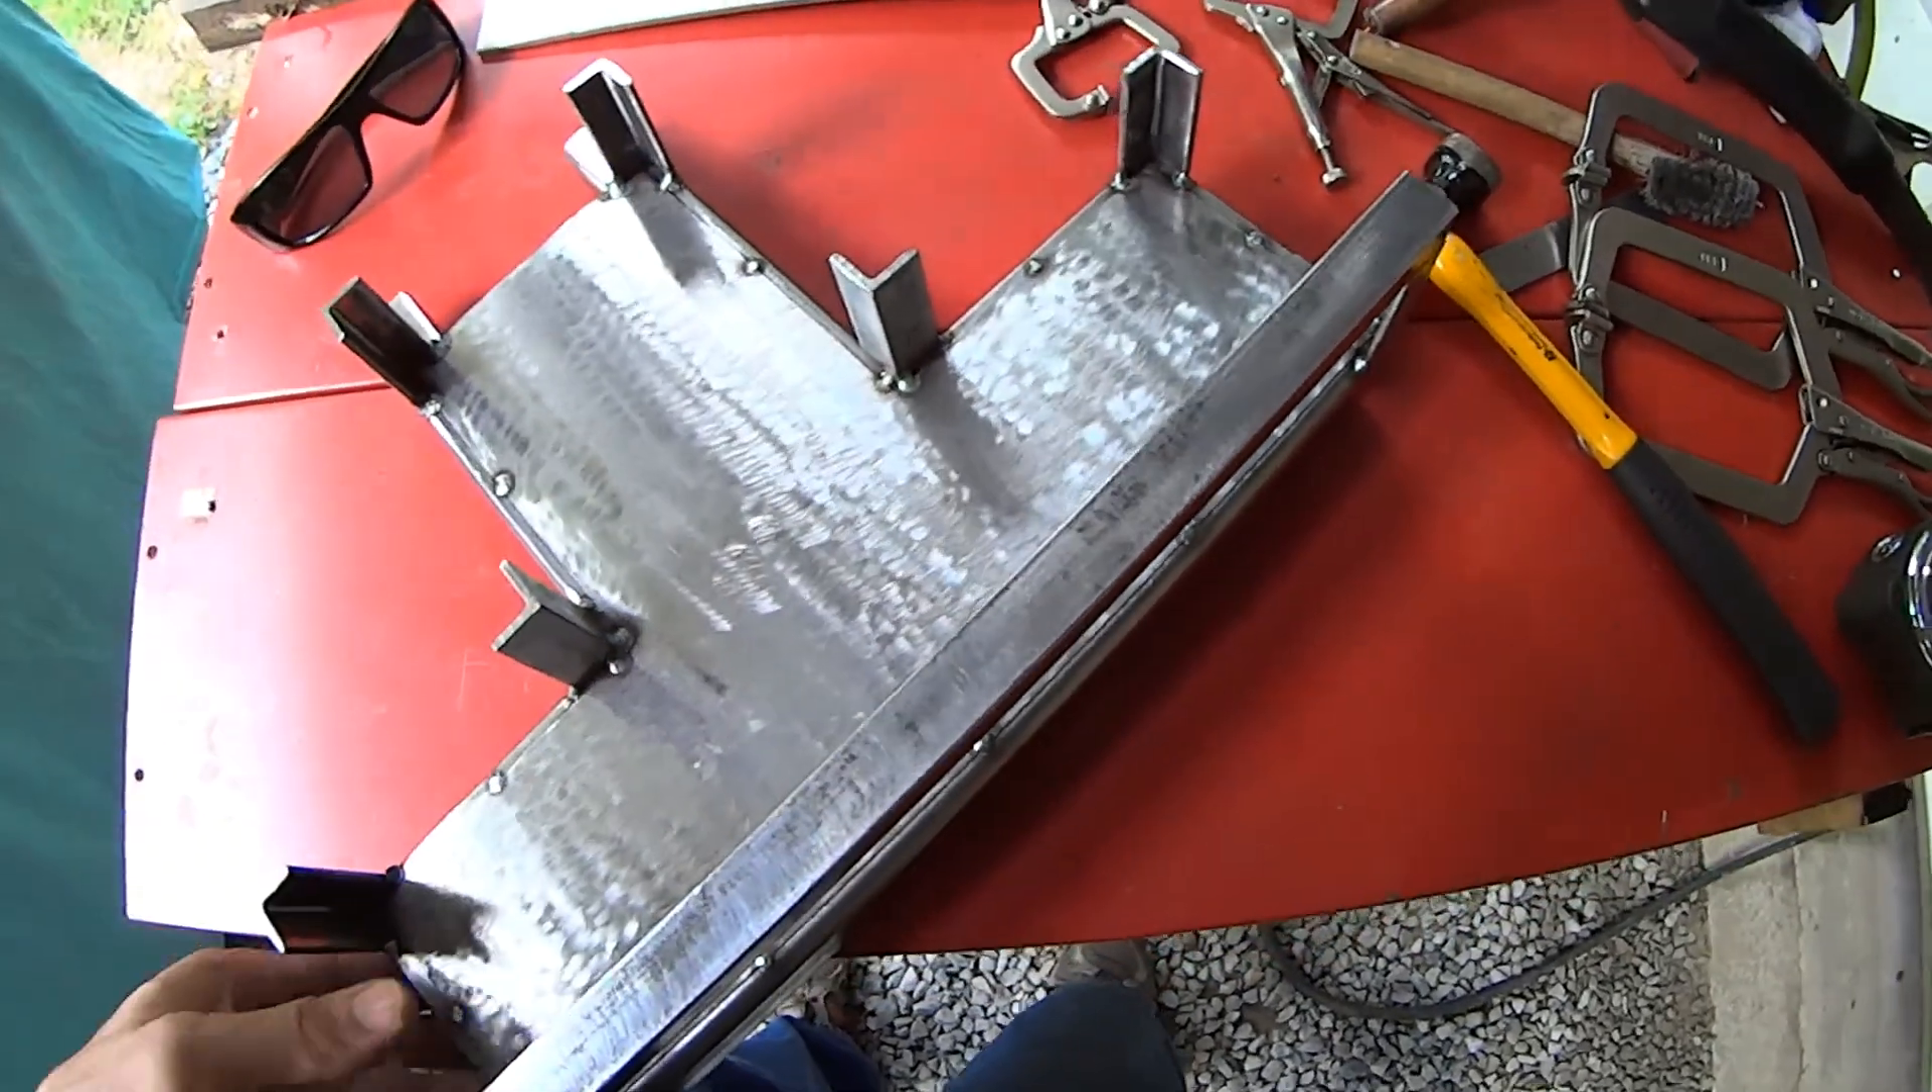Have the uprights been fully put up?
Yes.